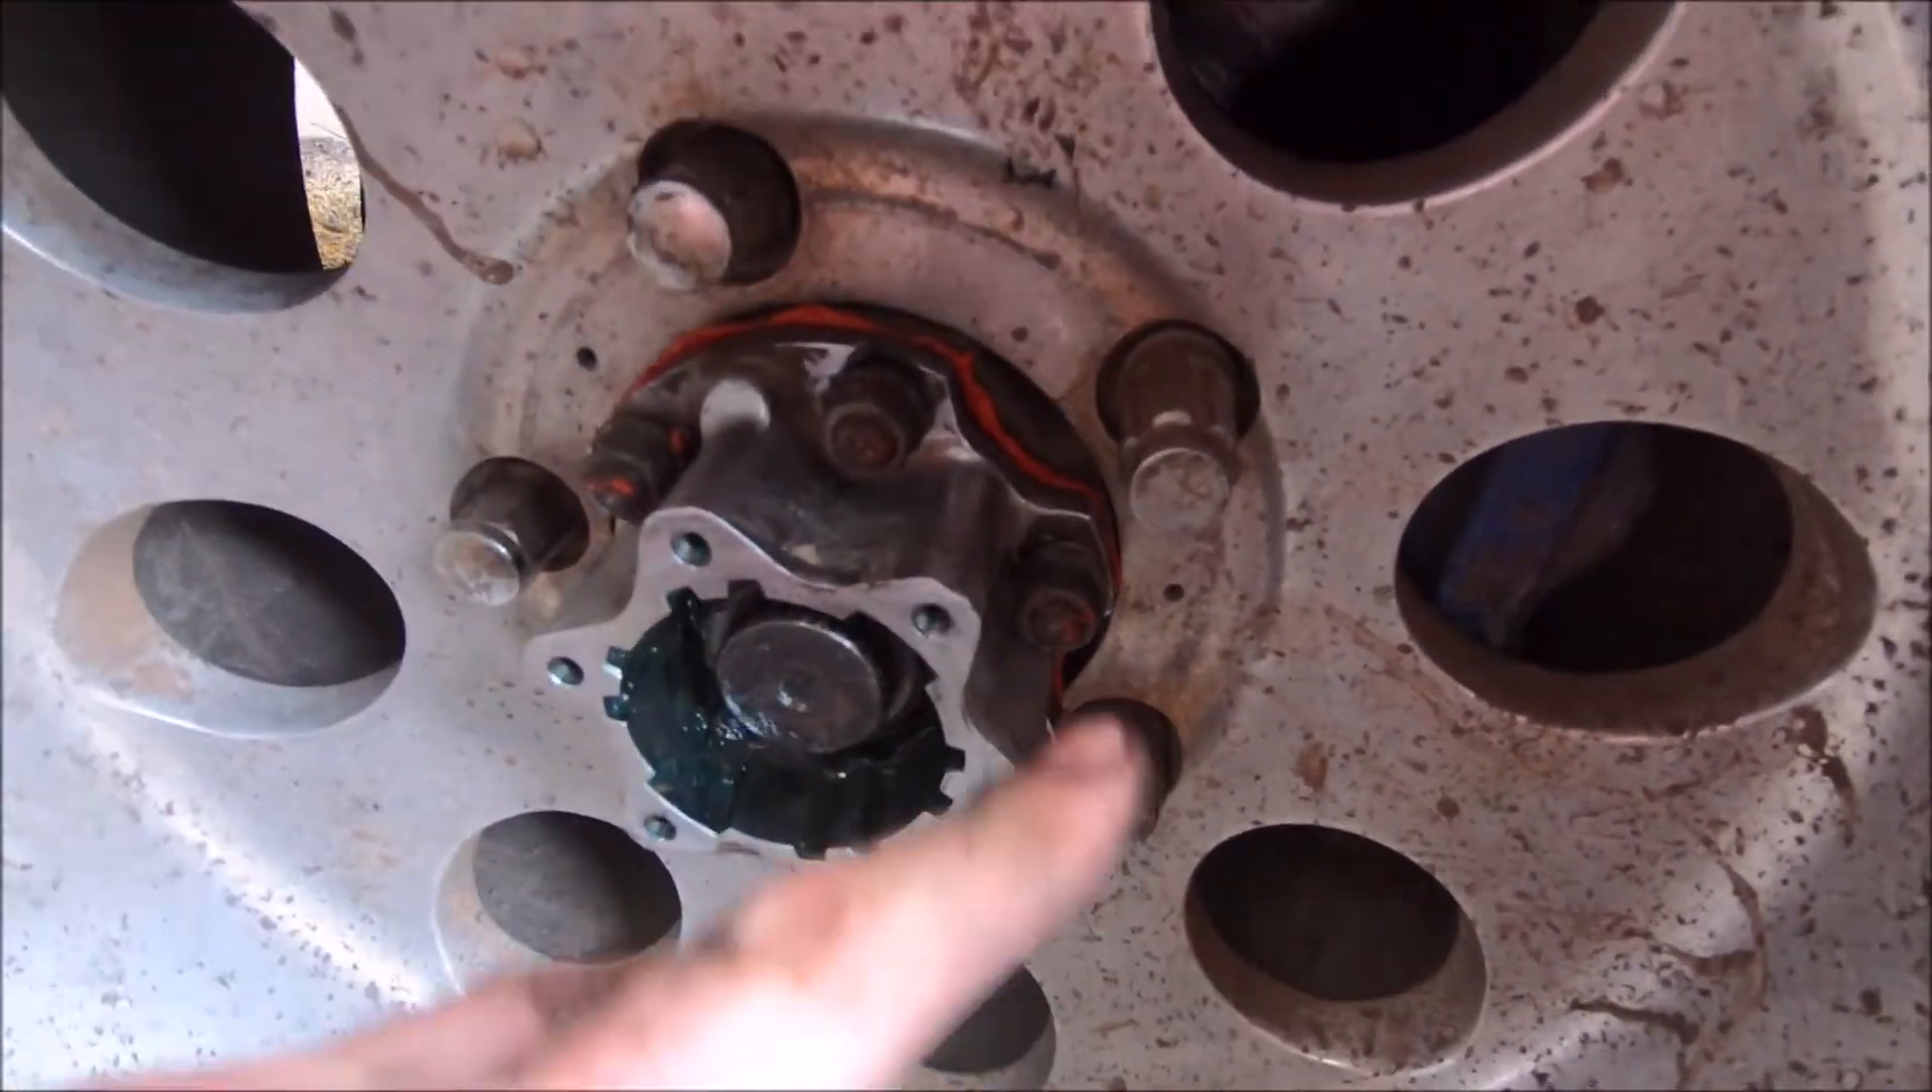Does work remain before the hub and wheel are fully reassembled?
Yes.